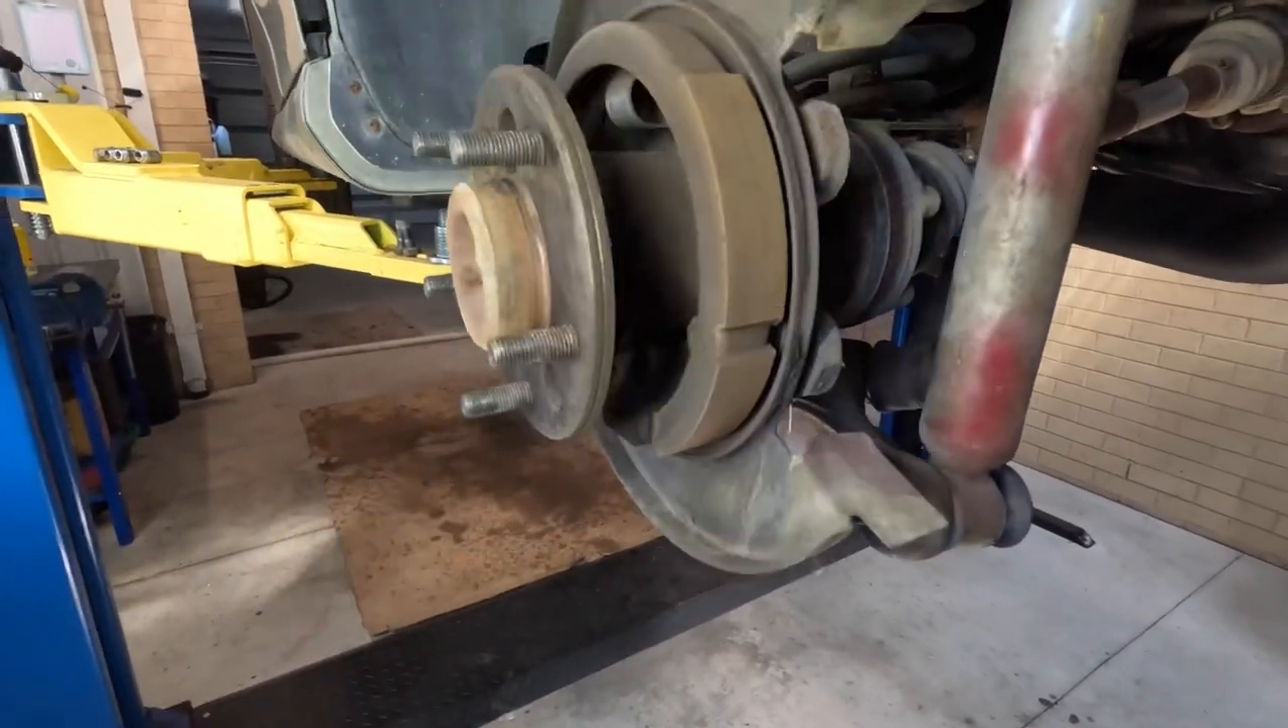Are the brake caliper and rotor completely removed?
Yes.